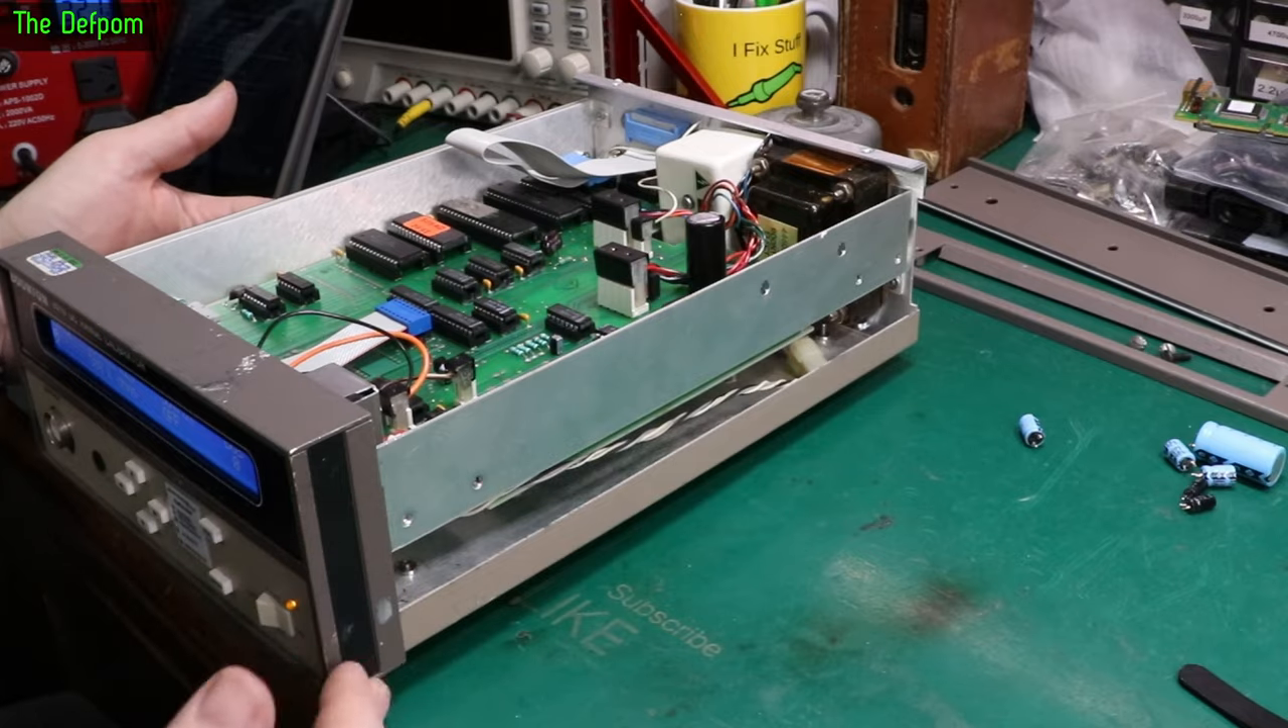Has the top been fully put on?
No.